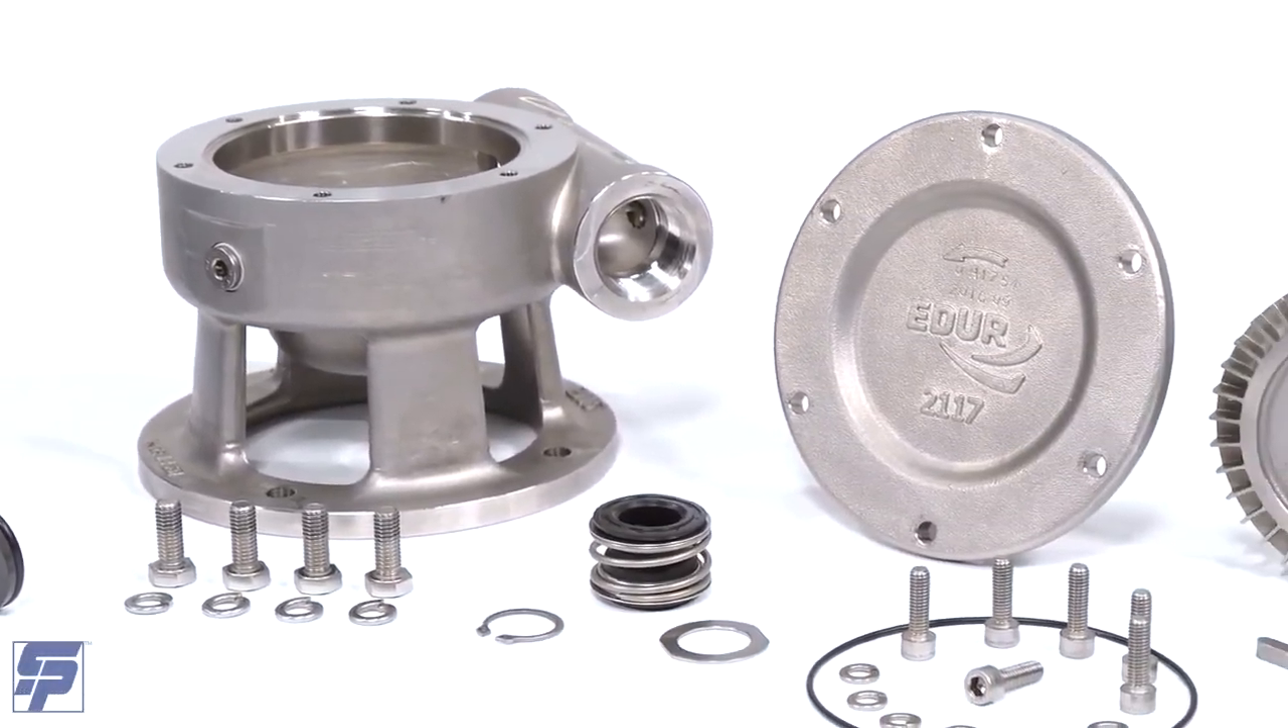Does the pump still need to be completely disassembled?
No.